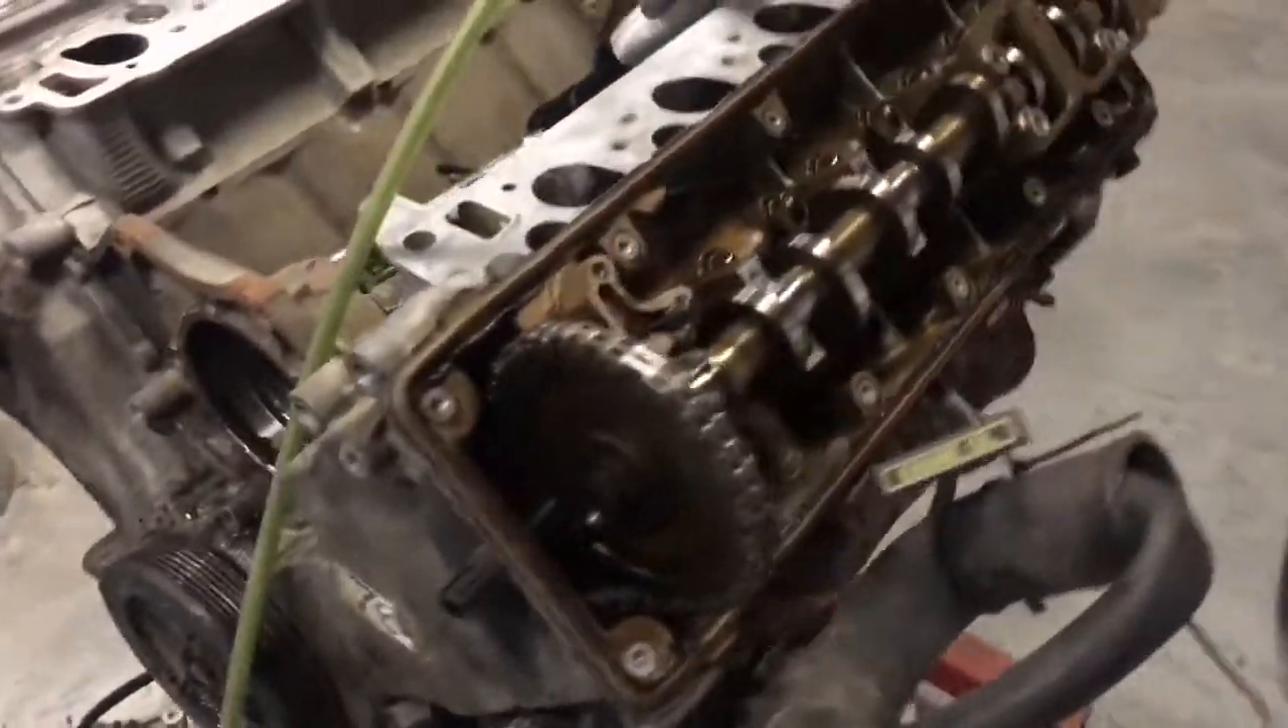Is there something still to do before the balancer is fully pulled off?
Yes.